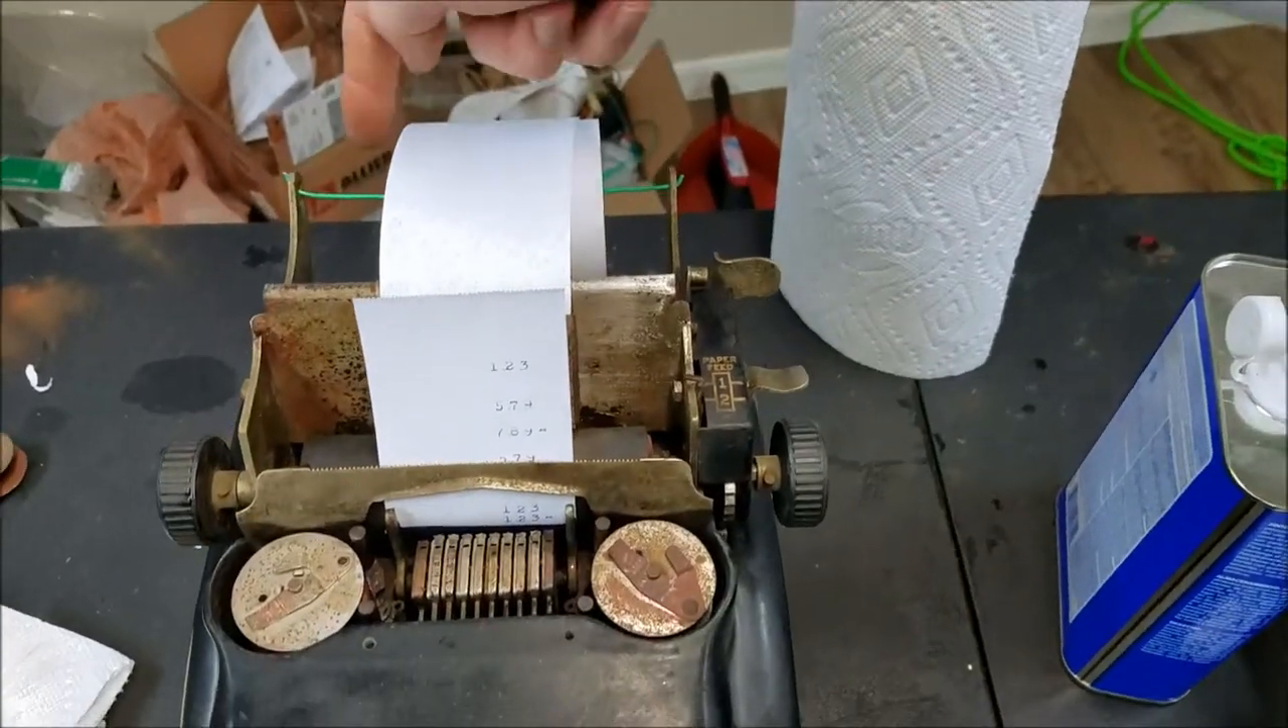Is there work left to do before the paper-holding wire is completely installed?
No.